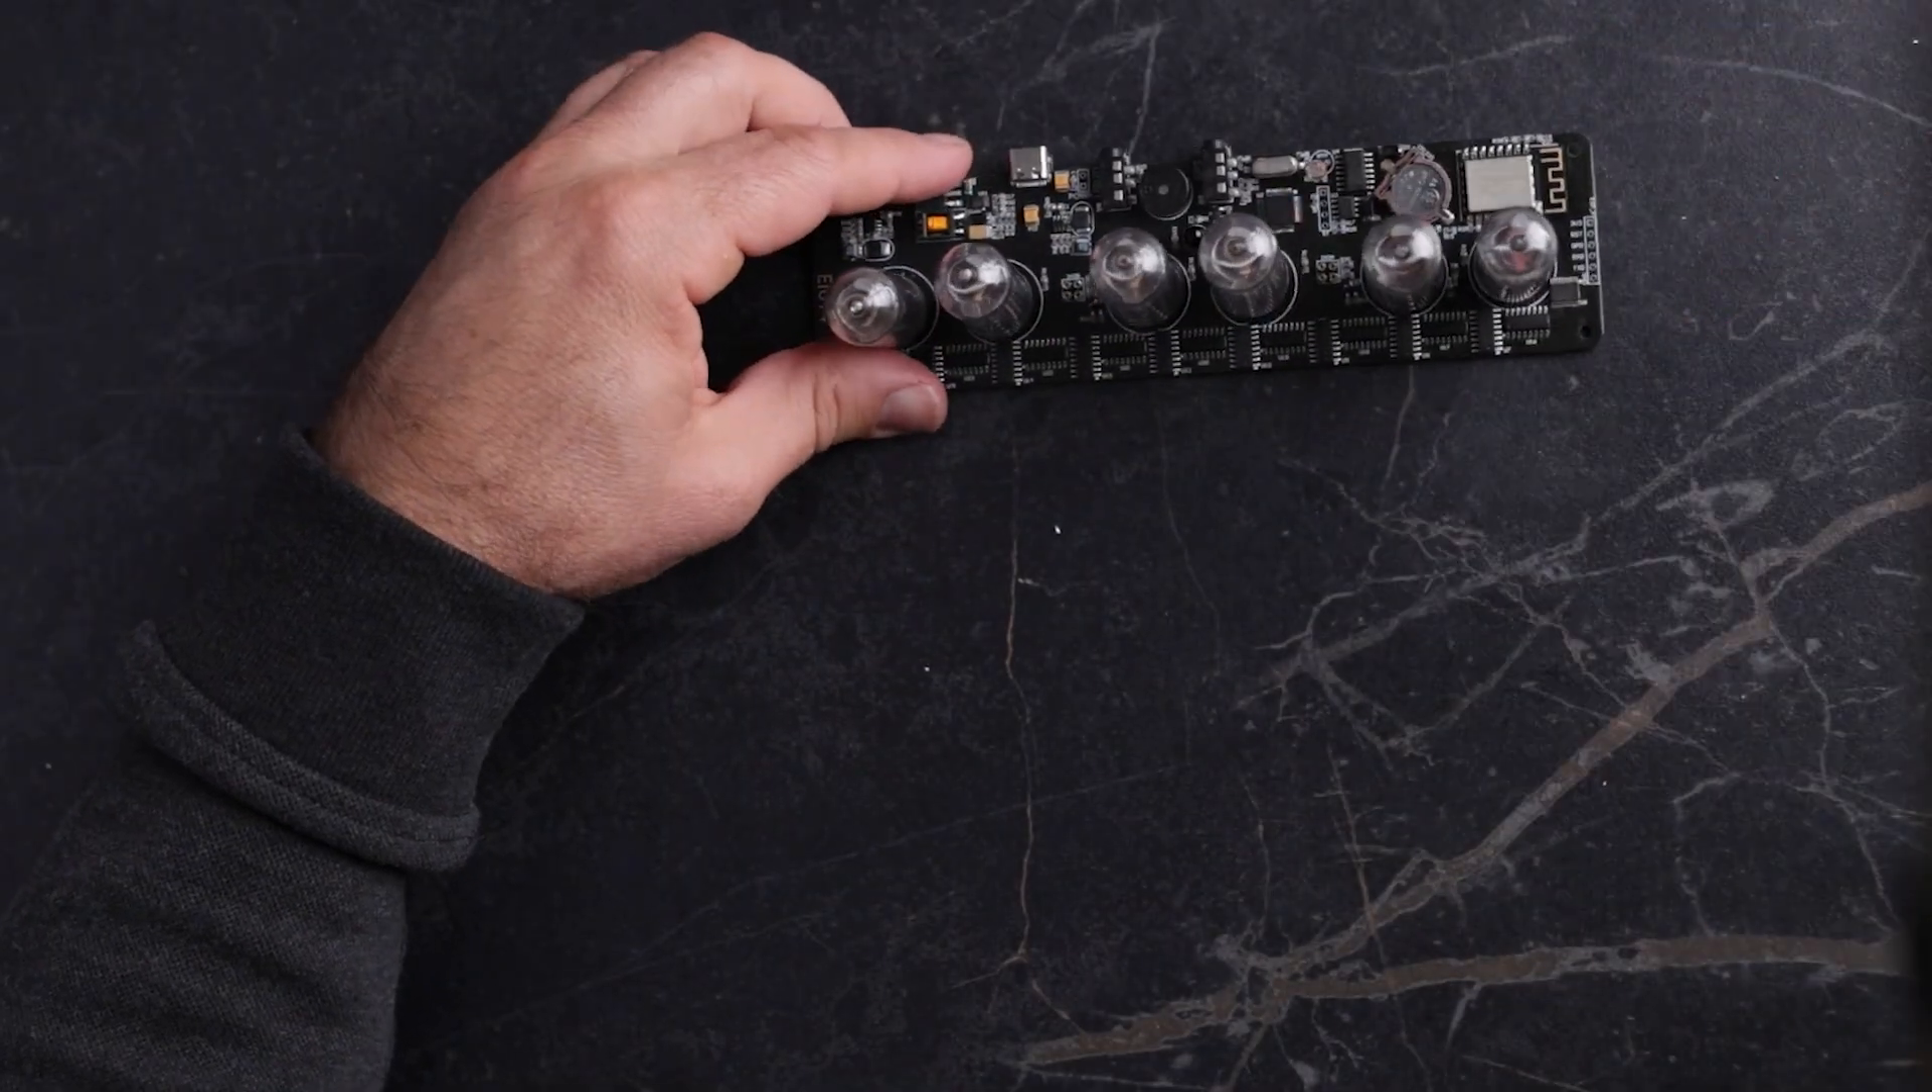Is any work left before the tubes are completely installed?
No.